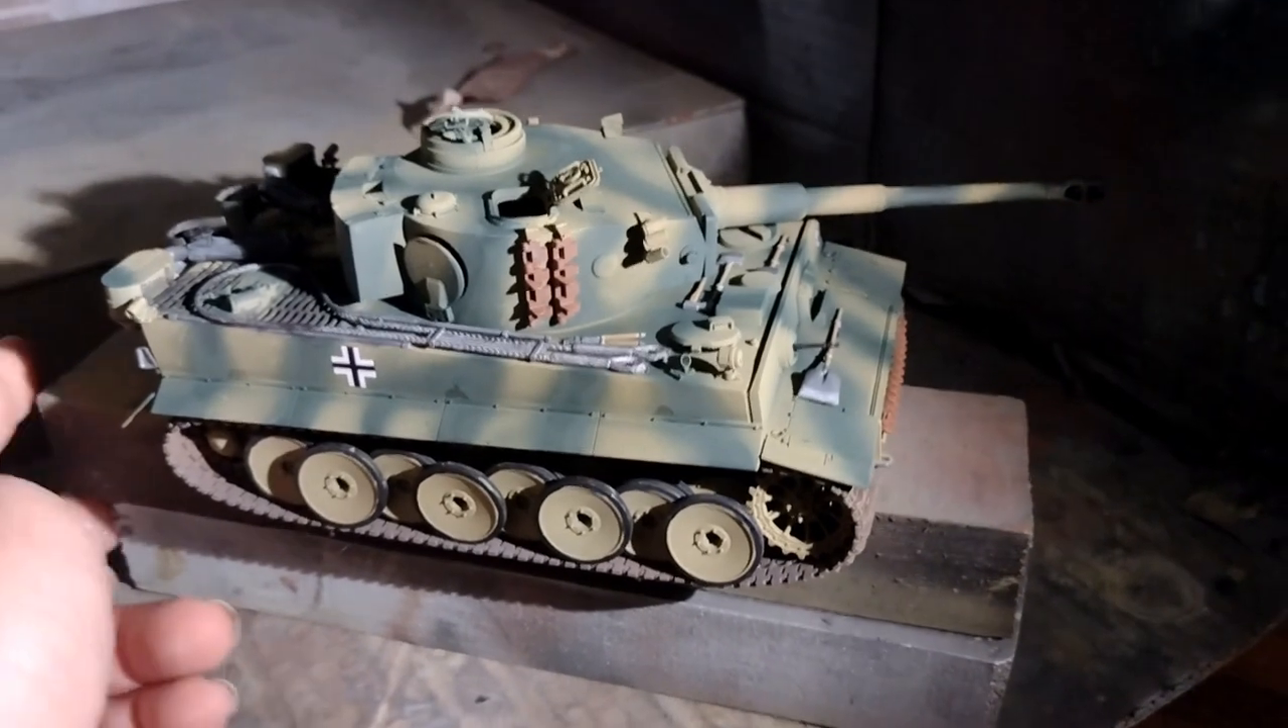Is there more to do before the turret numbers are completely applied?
Yes.